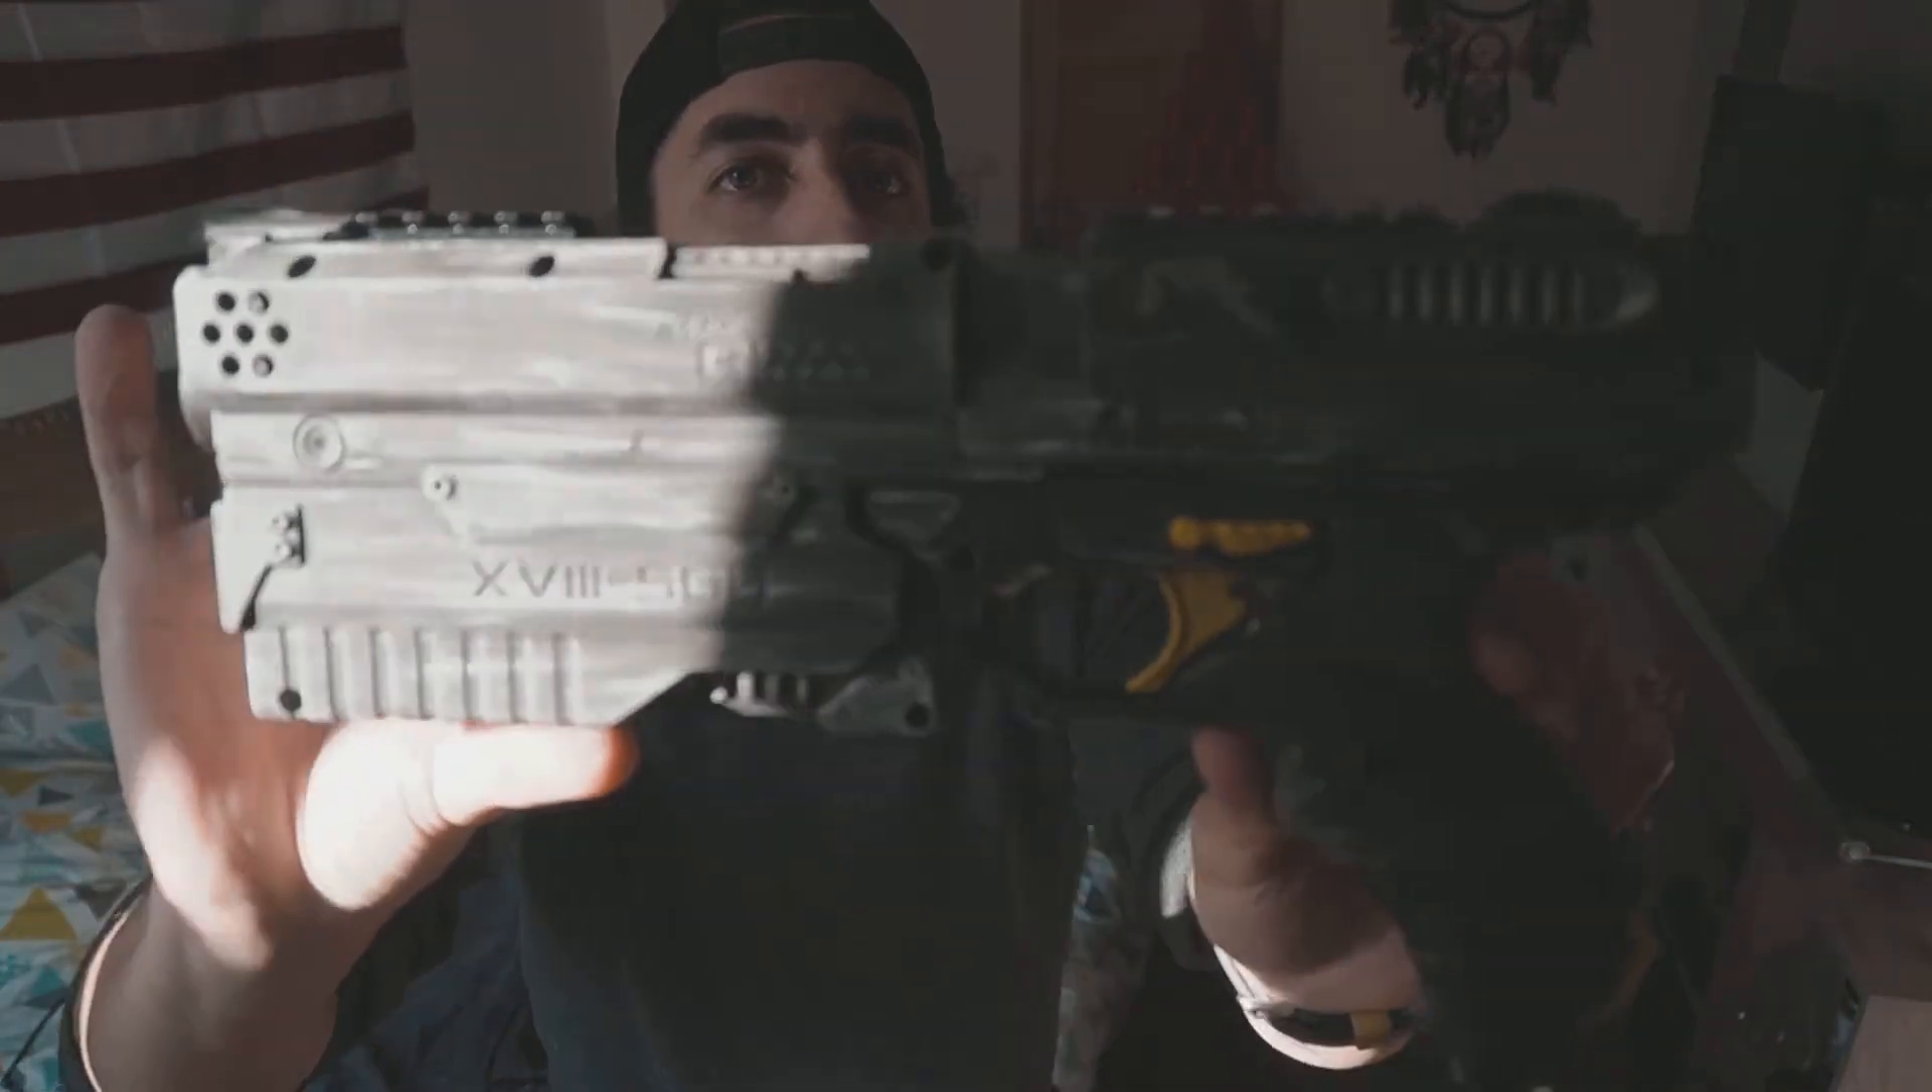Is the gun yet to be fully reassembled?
No.